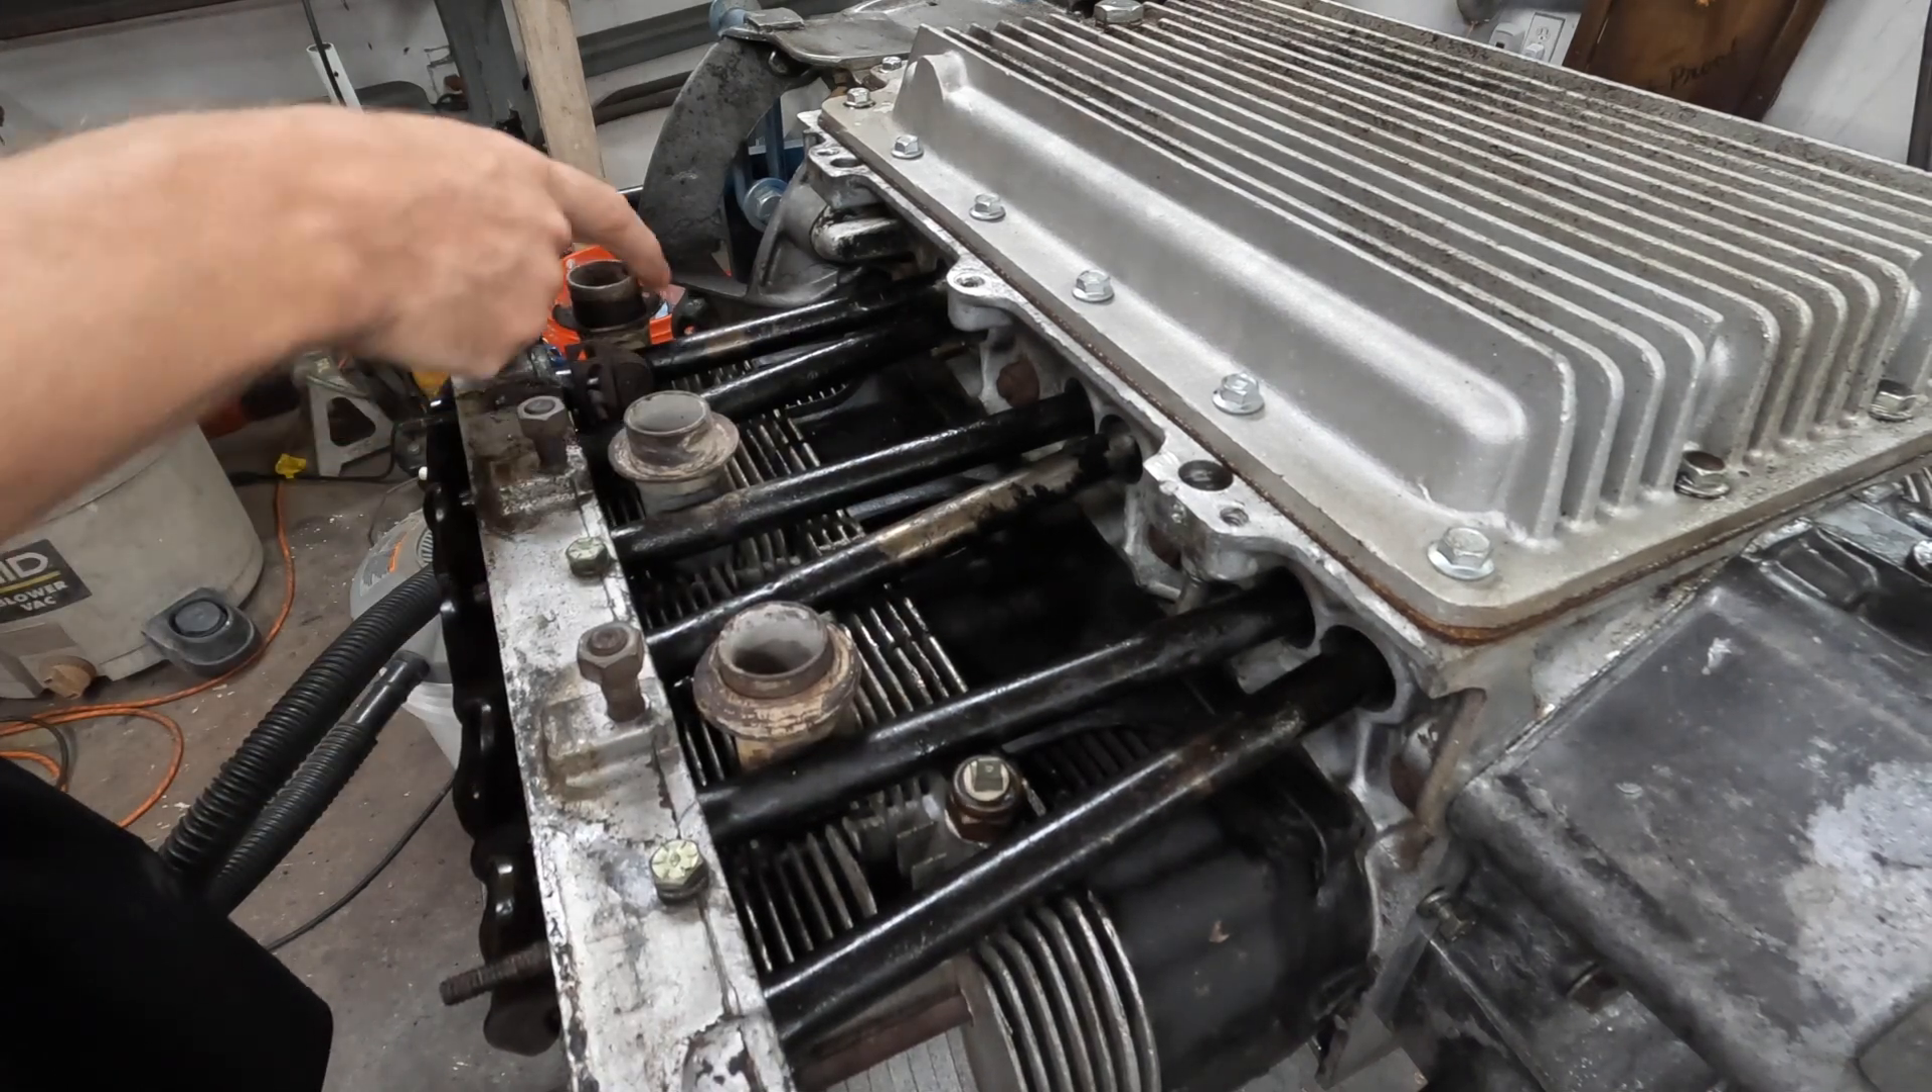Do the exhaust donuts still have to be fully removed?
Yes.